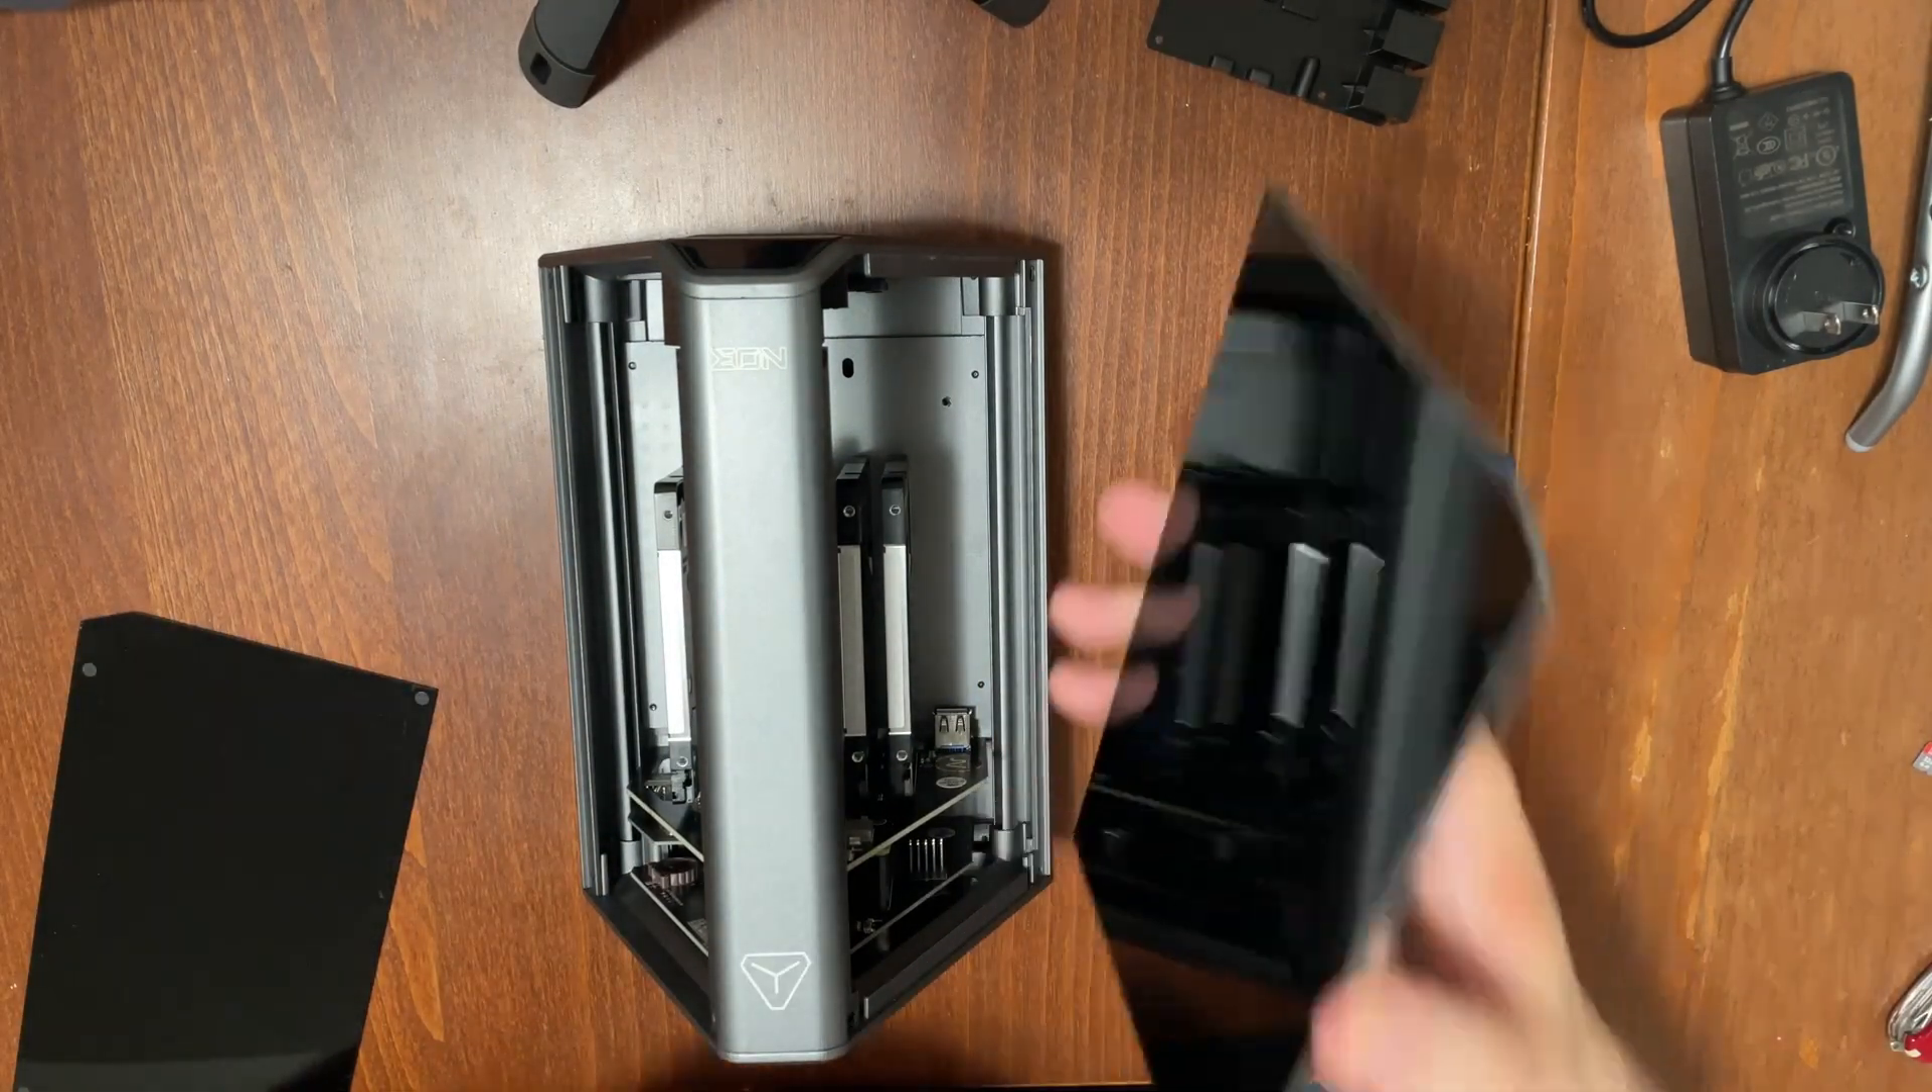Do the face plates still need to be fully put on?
Yes.